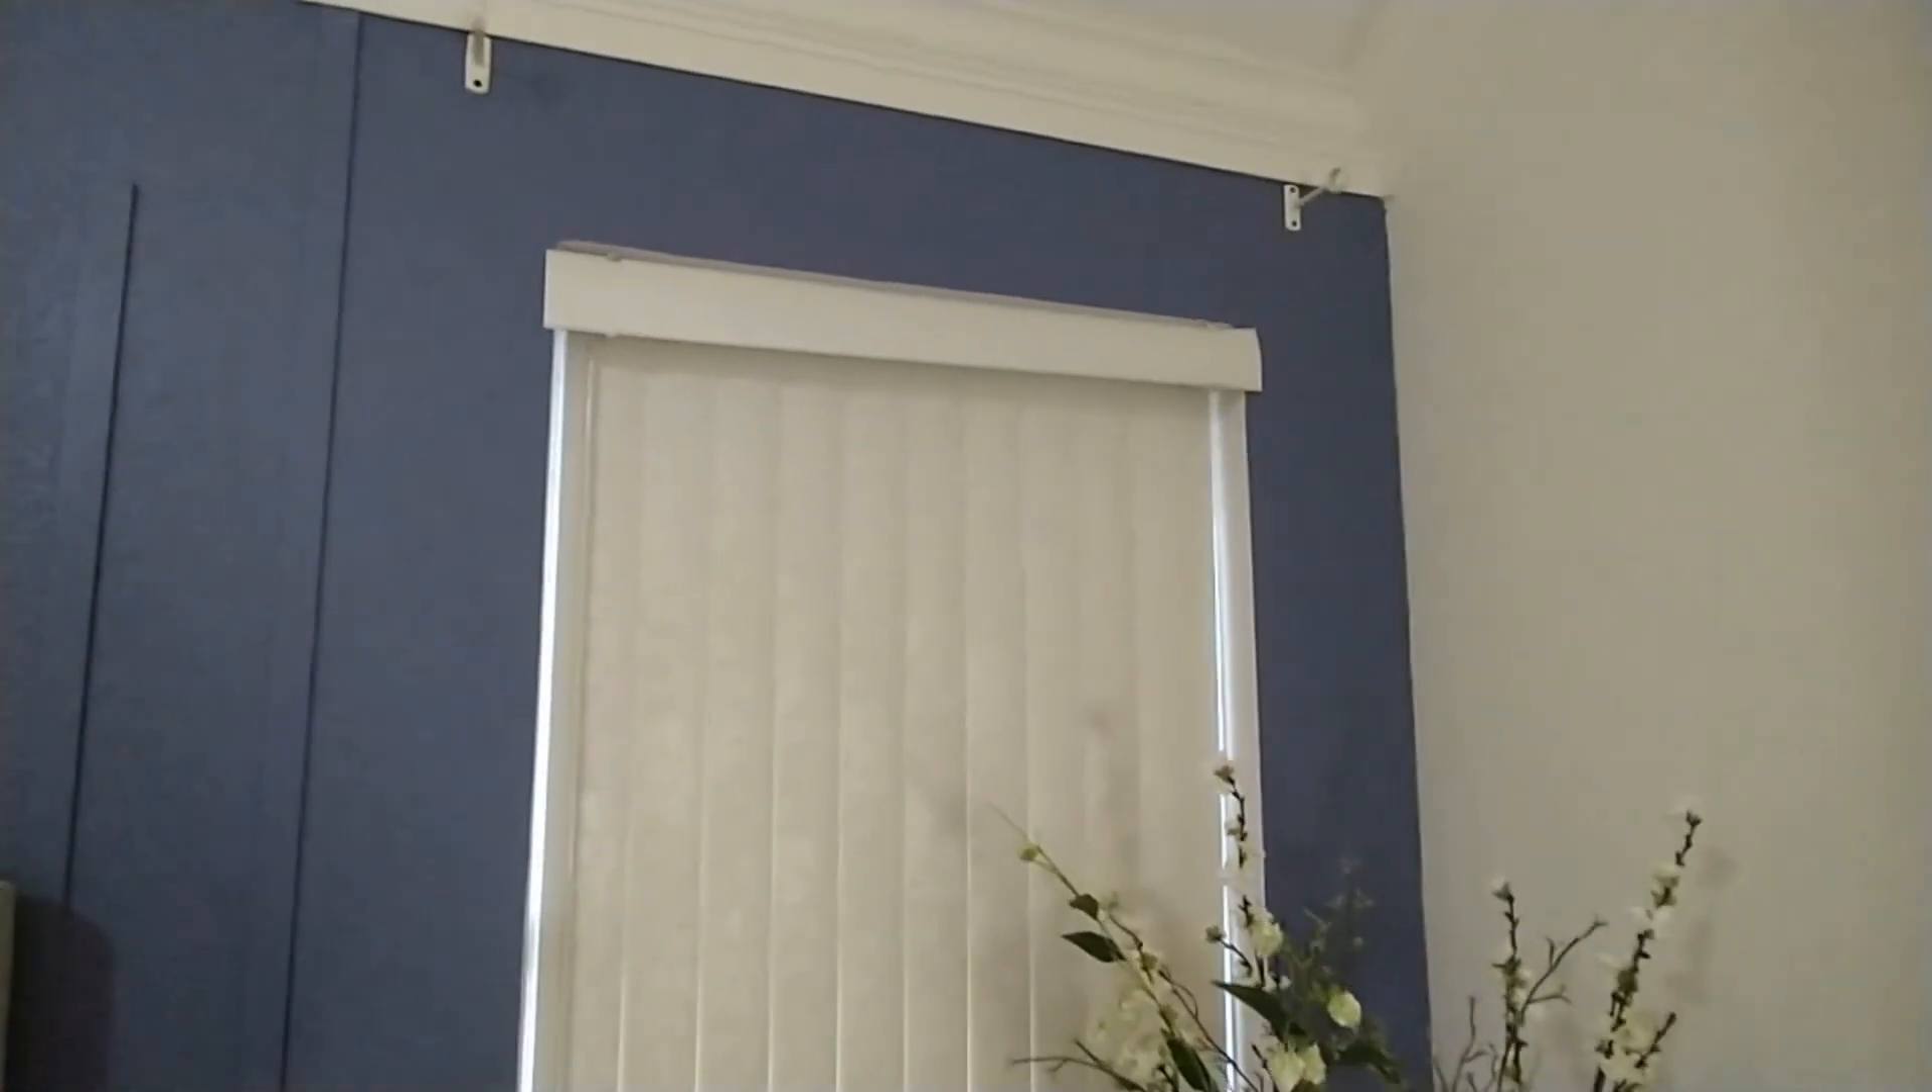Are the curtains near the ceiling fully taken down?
Yes.